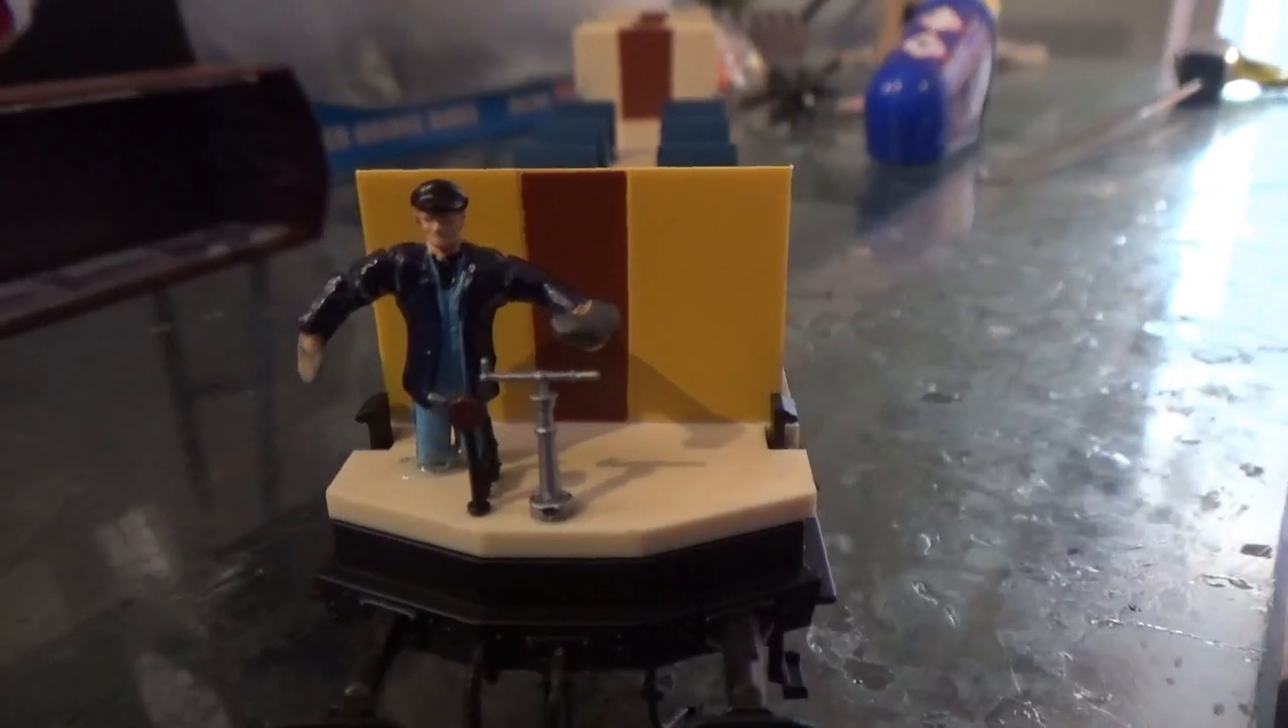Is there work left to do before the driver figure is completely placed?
No.